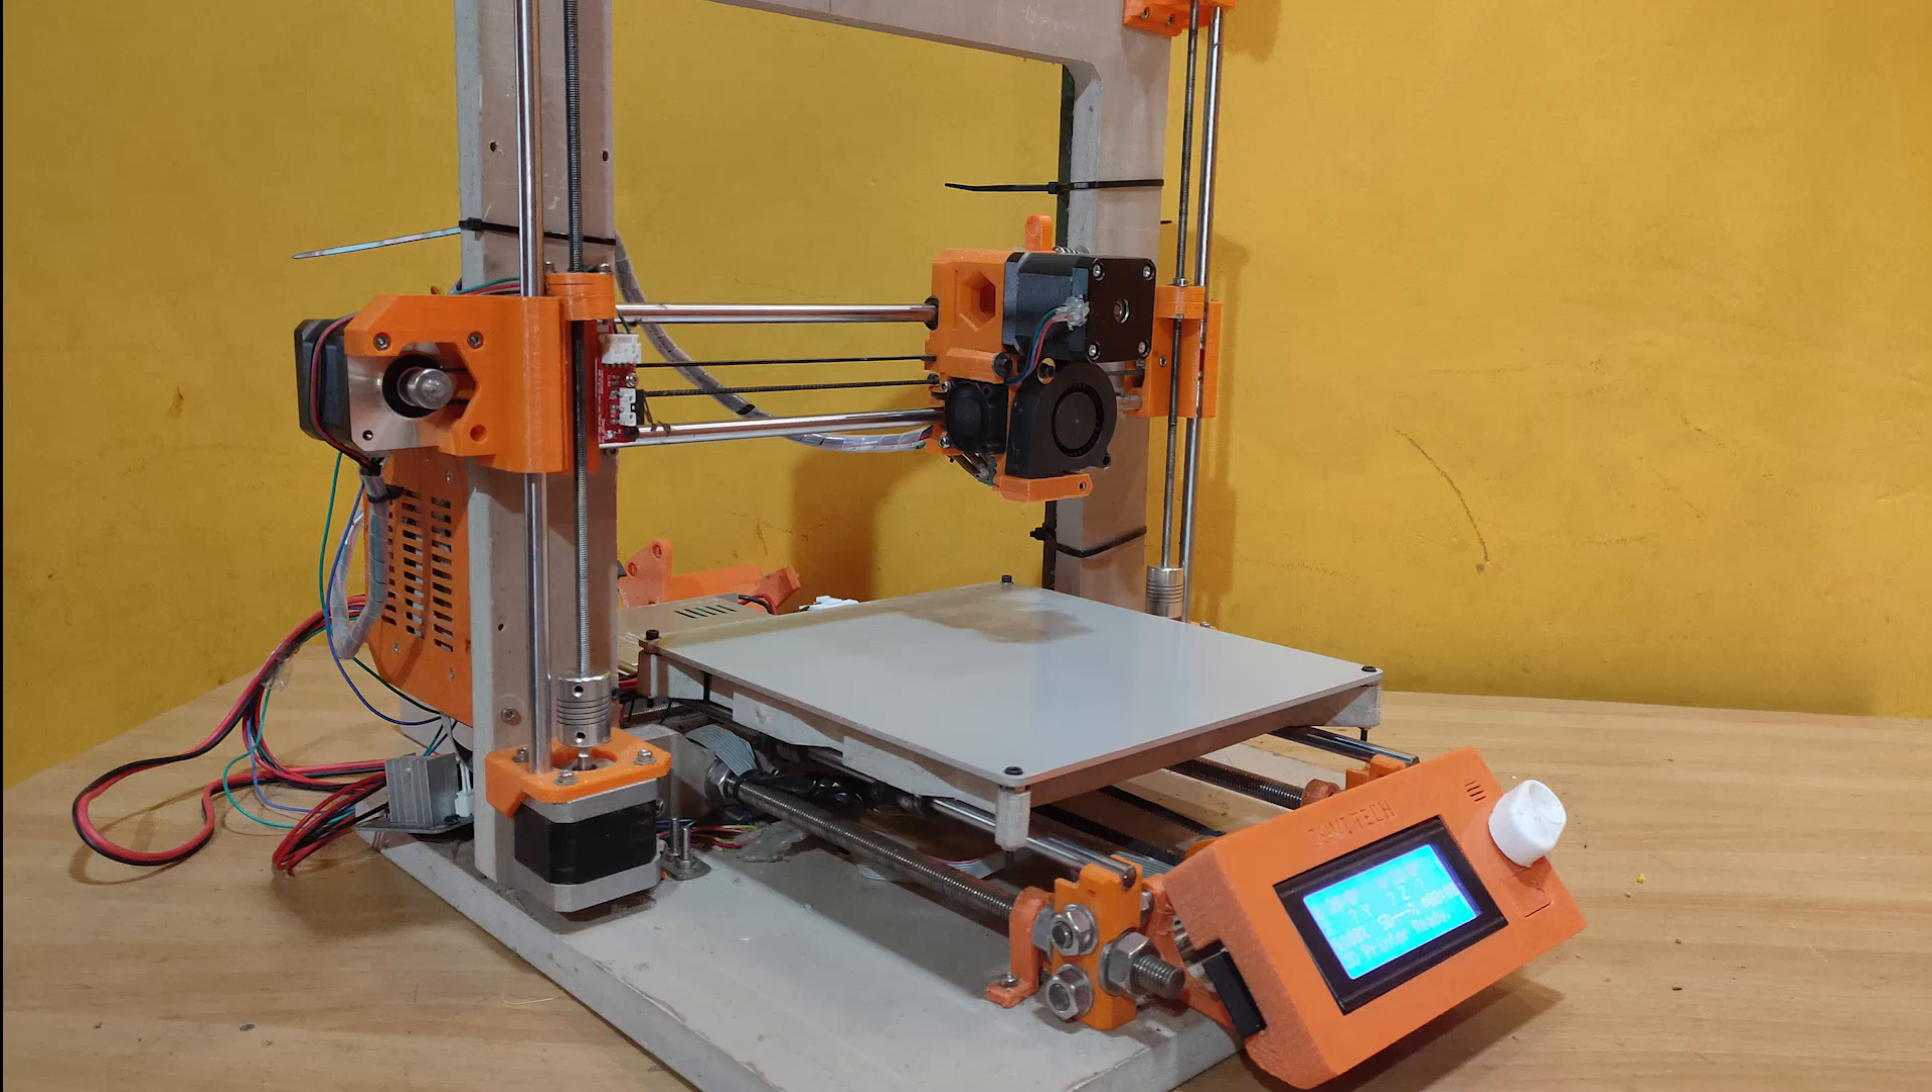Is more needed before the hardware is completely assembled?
No.